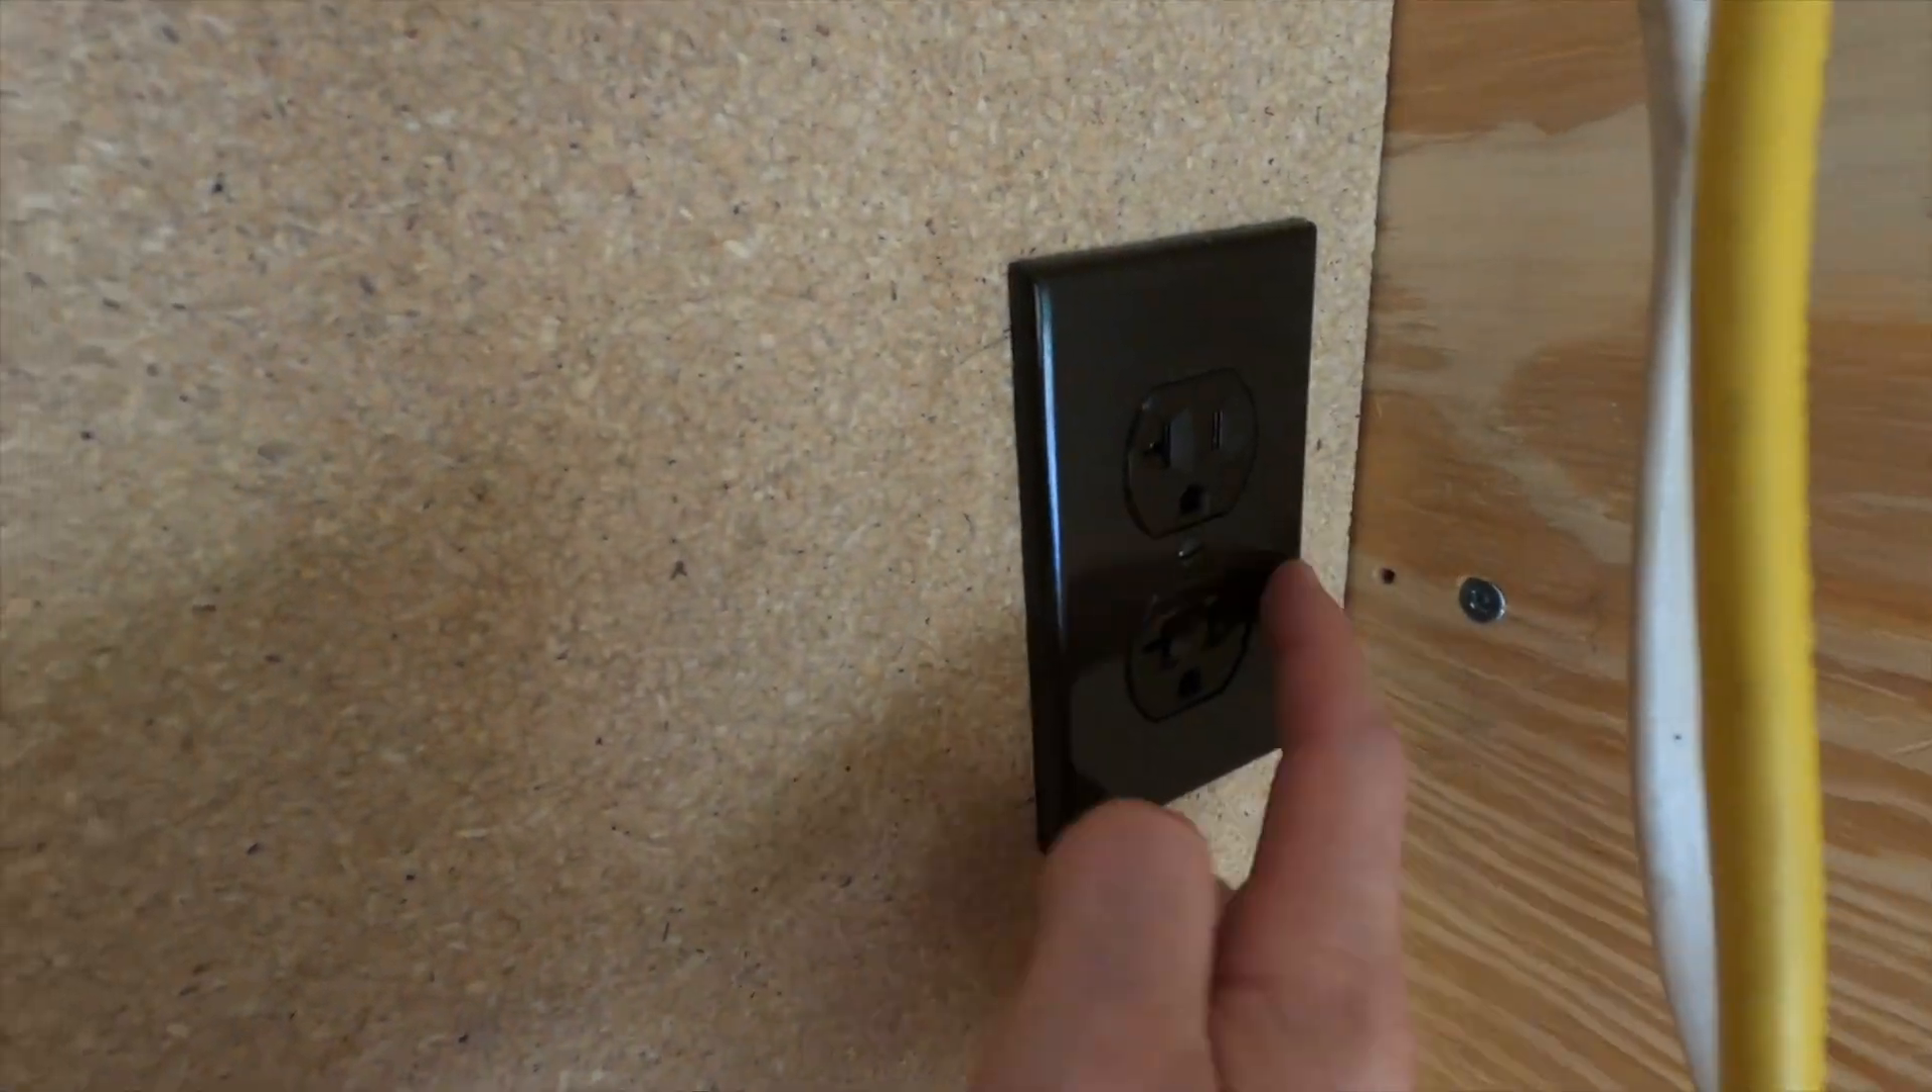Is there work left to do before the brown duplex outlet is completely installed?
No.